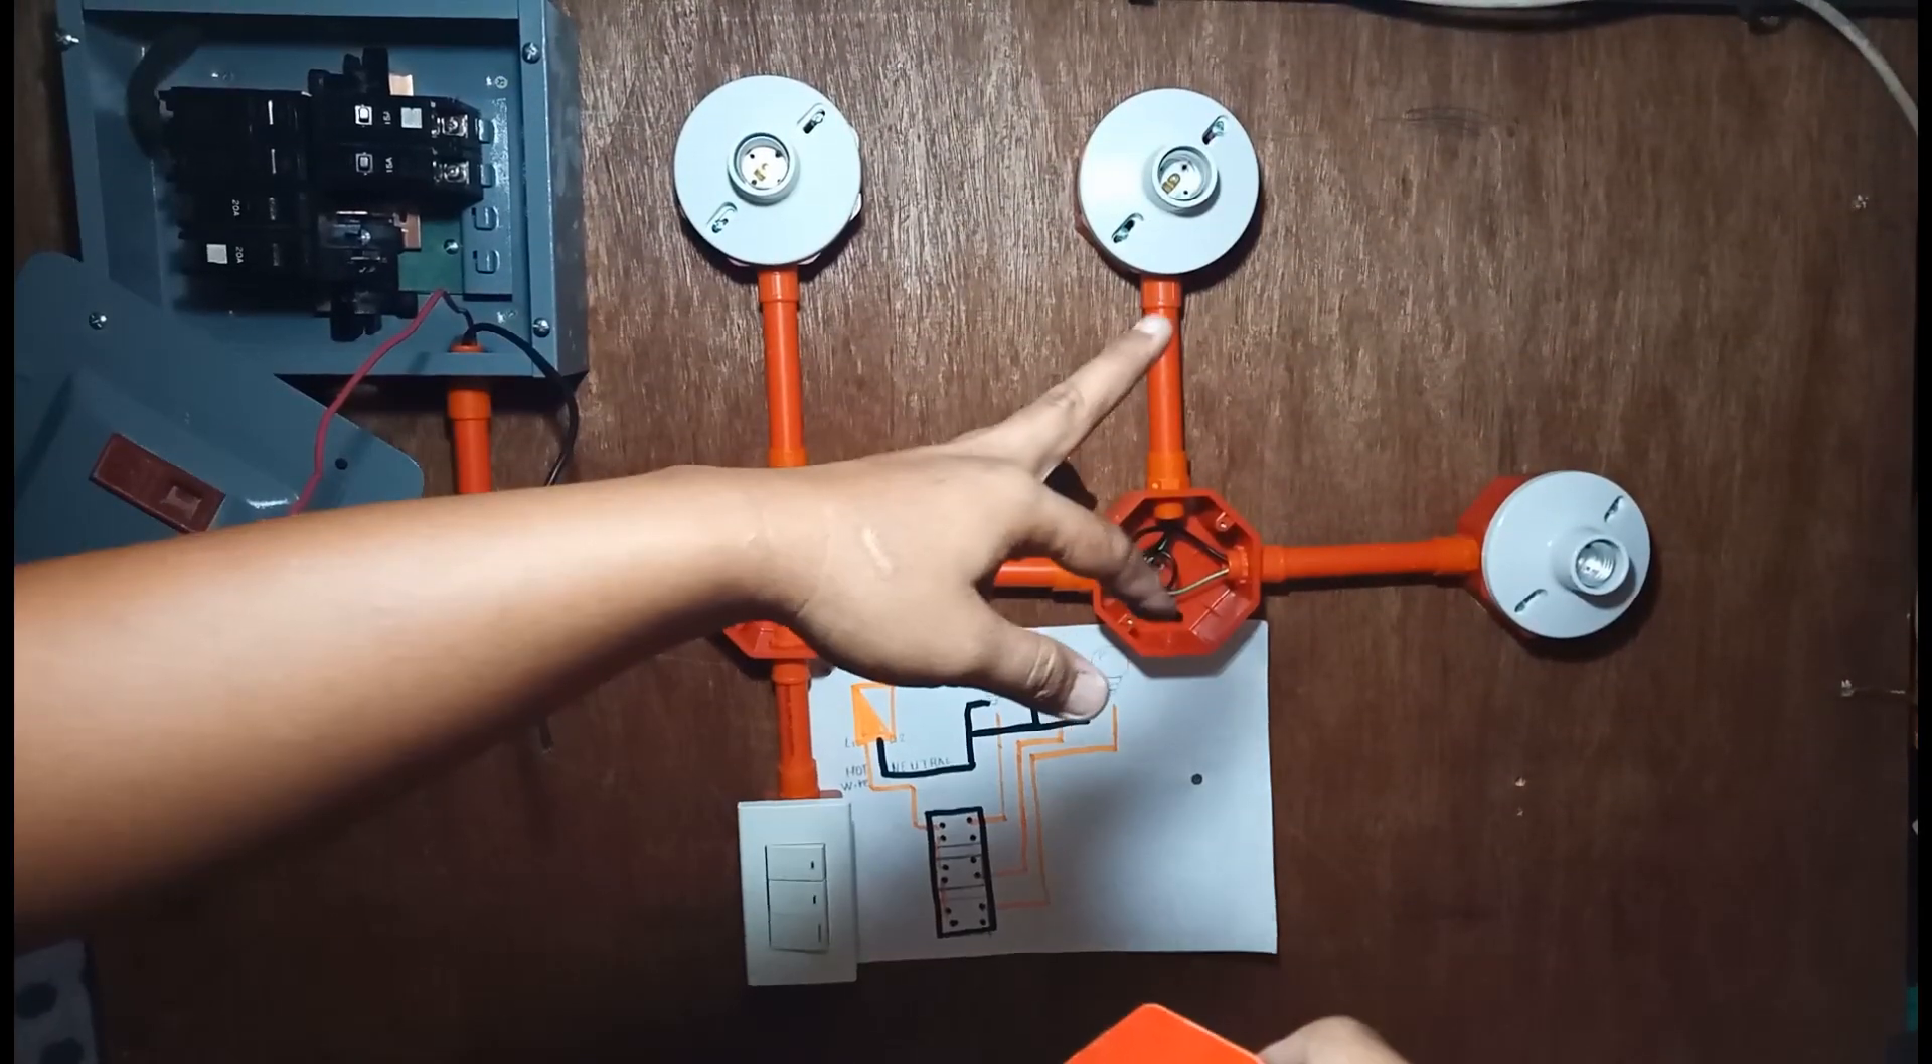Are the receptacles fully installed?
Yes.